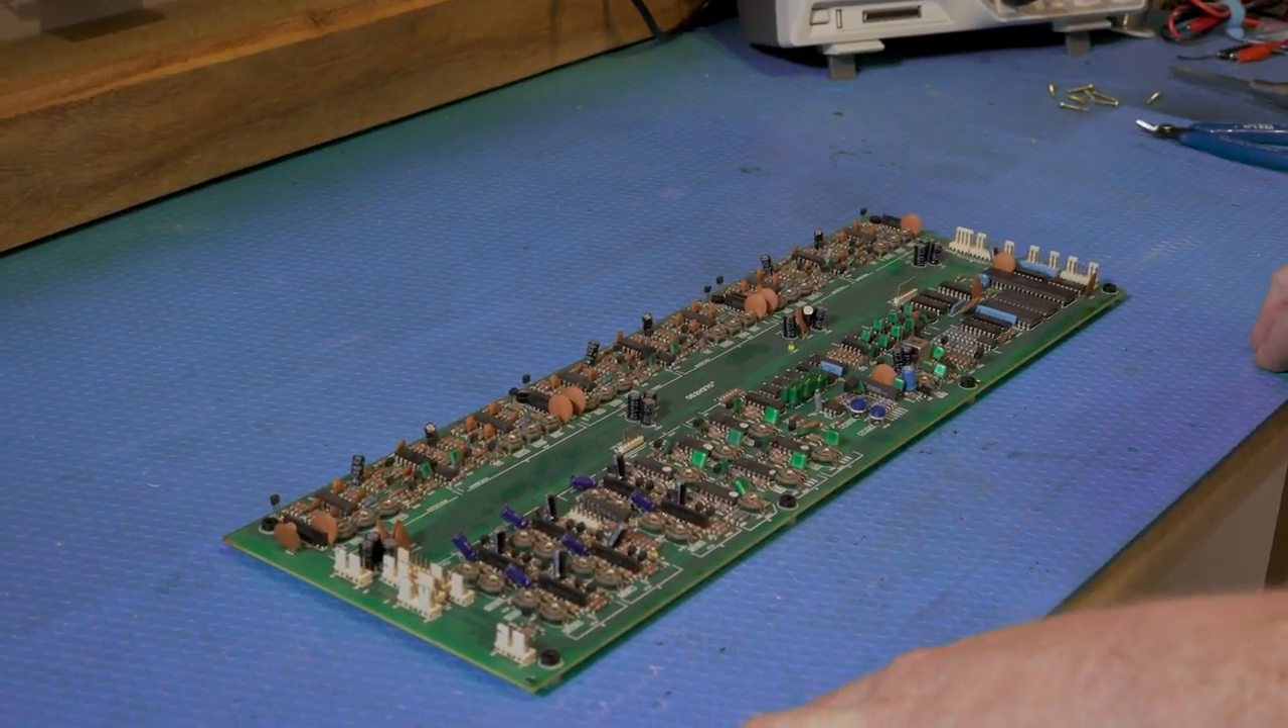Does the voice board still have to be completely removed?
No.